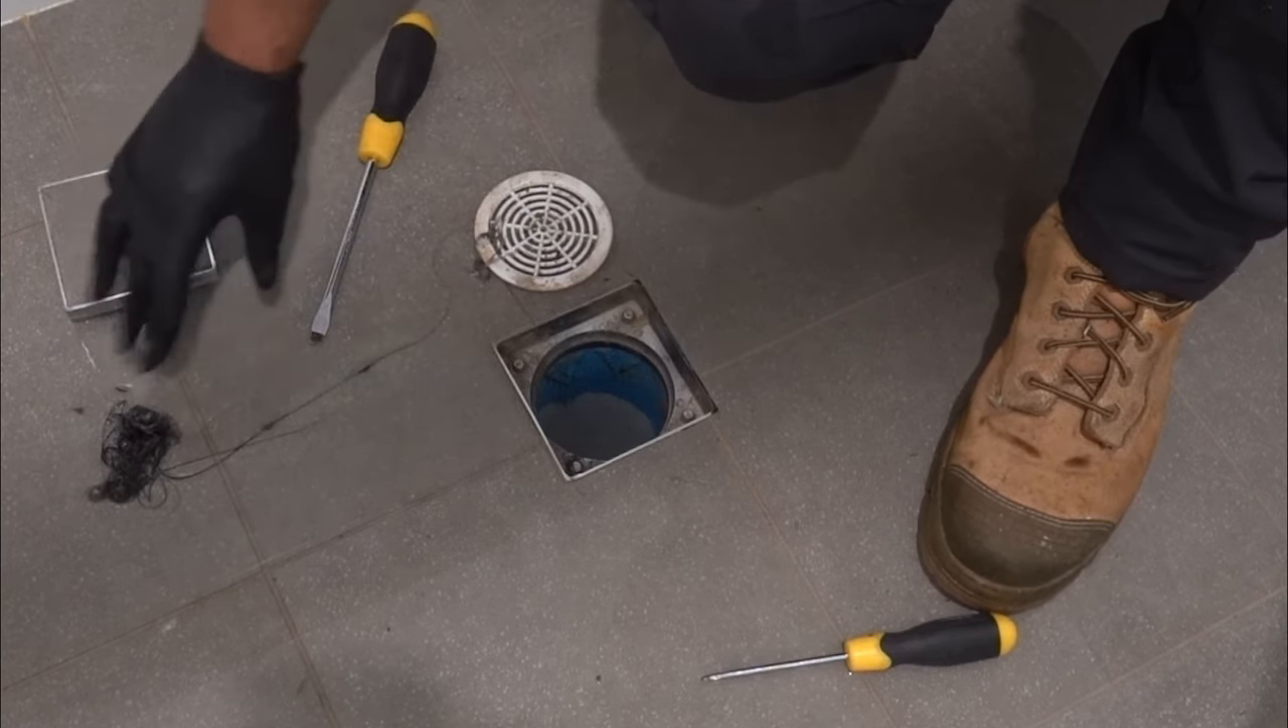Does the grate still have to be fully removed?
No.